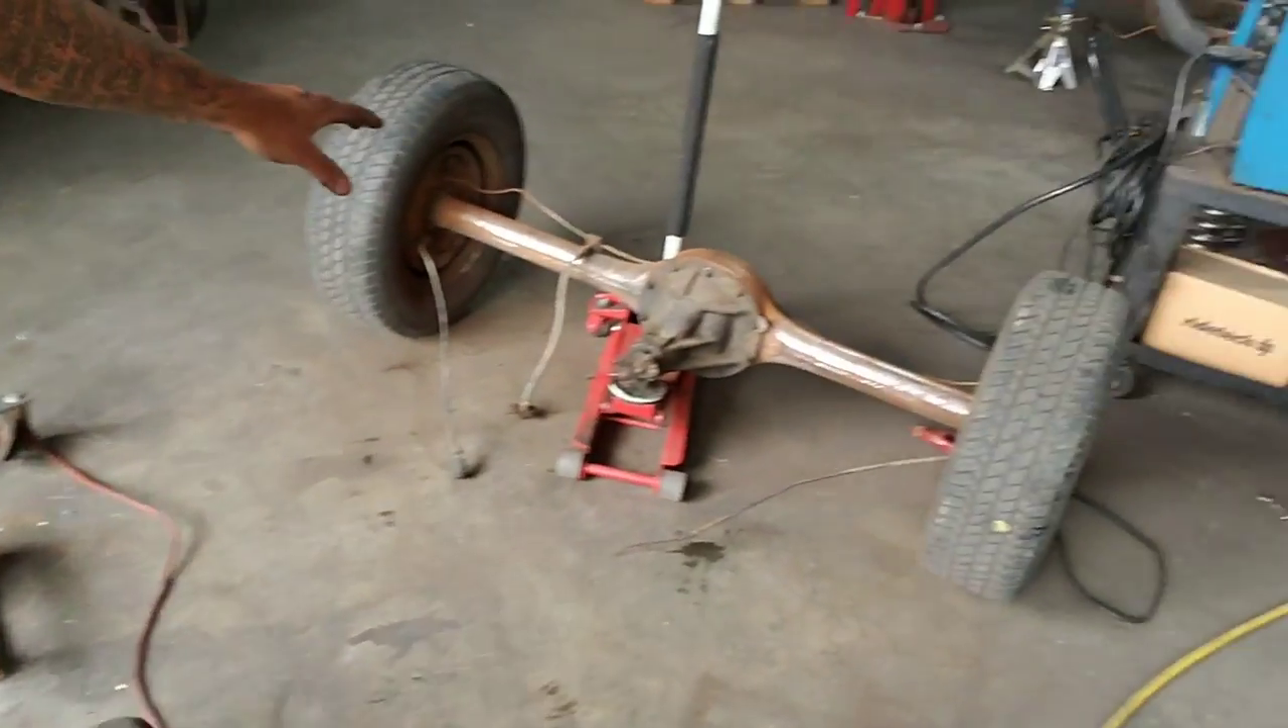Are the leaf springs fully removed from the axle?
Yes.